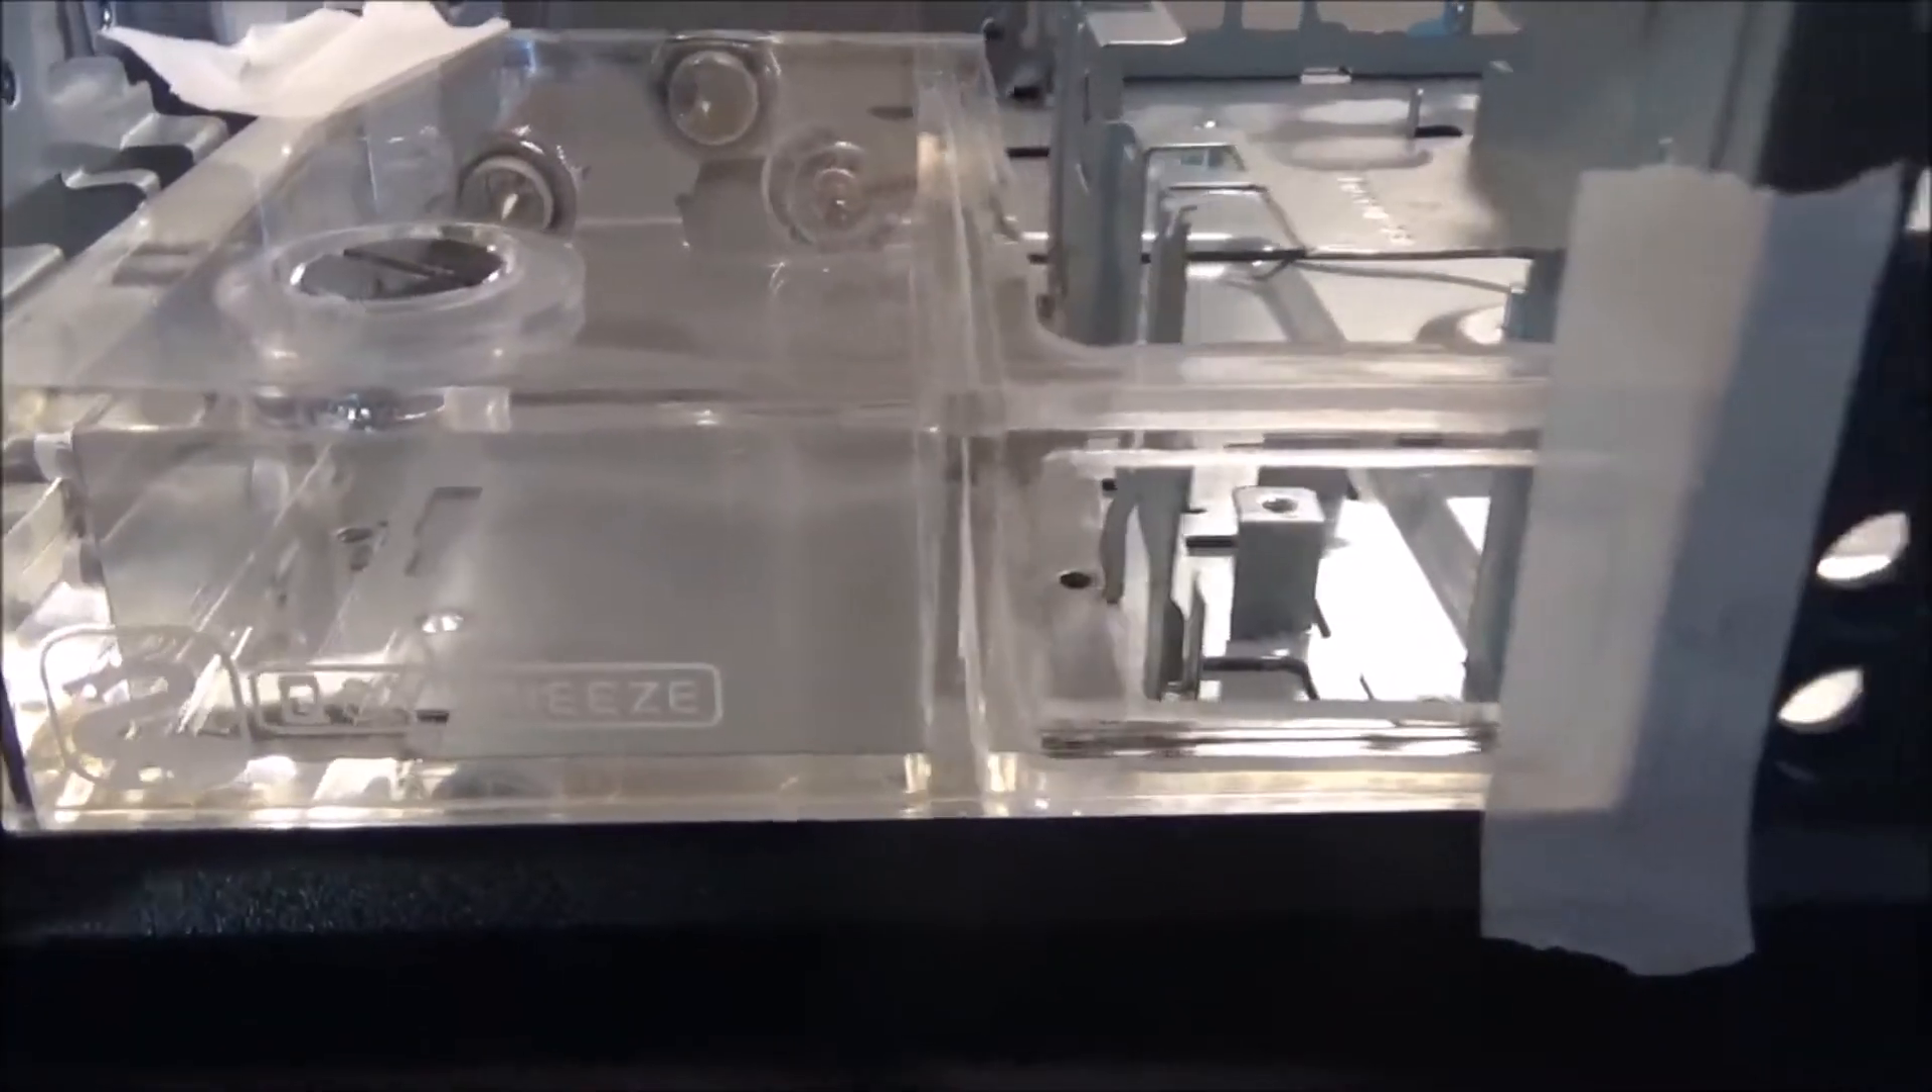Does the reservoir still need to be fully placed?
No.